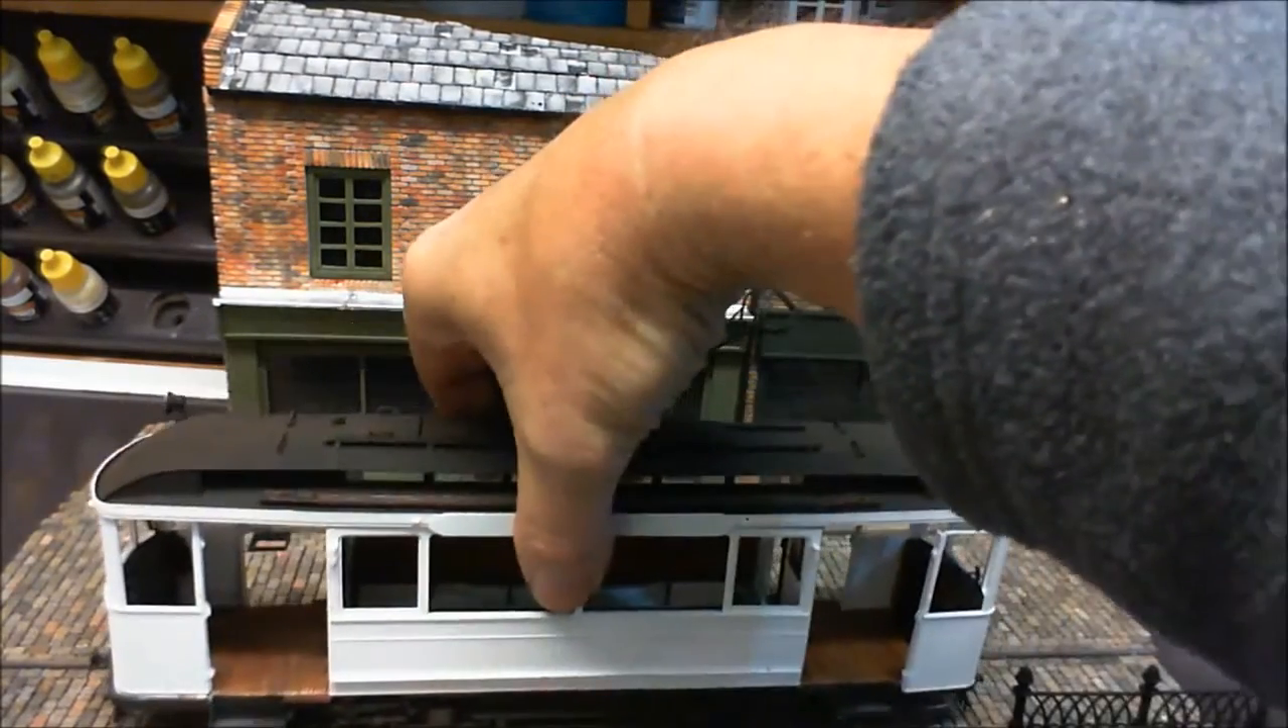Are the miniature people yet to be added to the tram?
Yes.